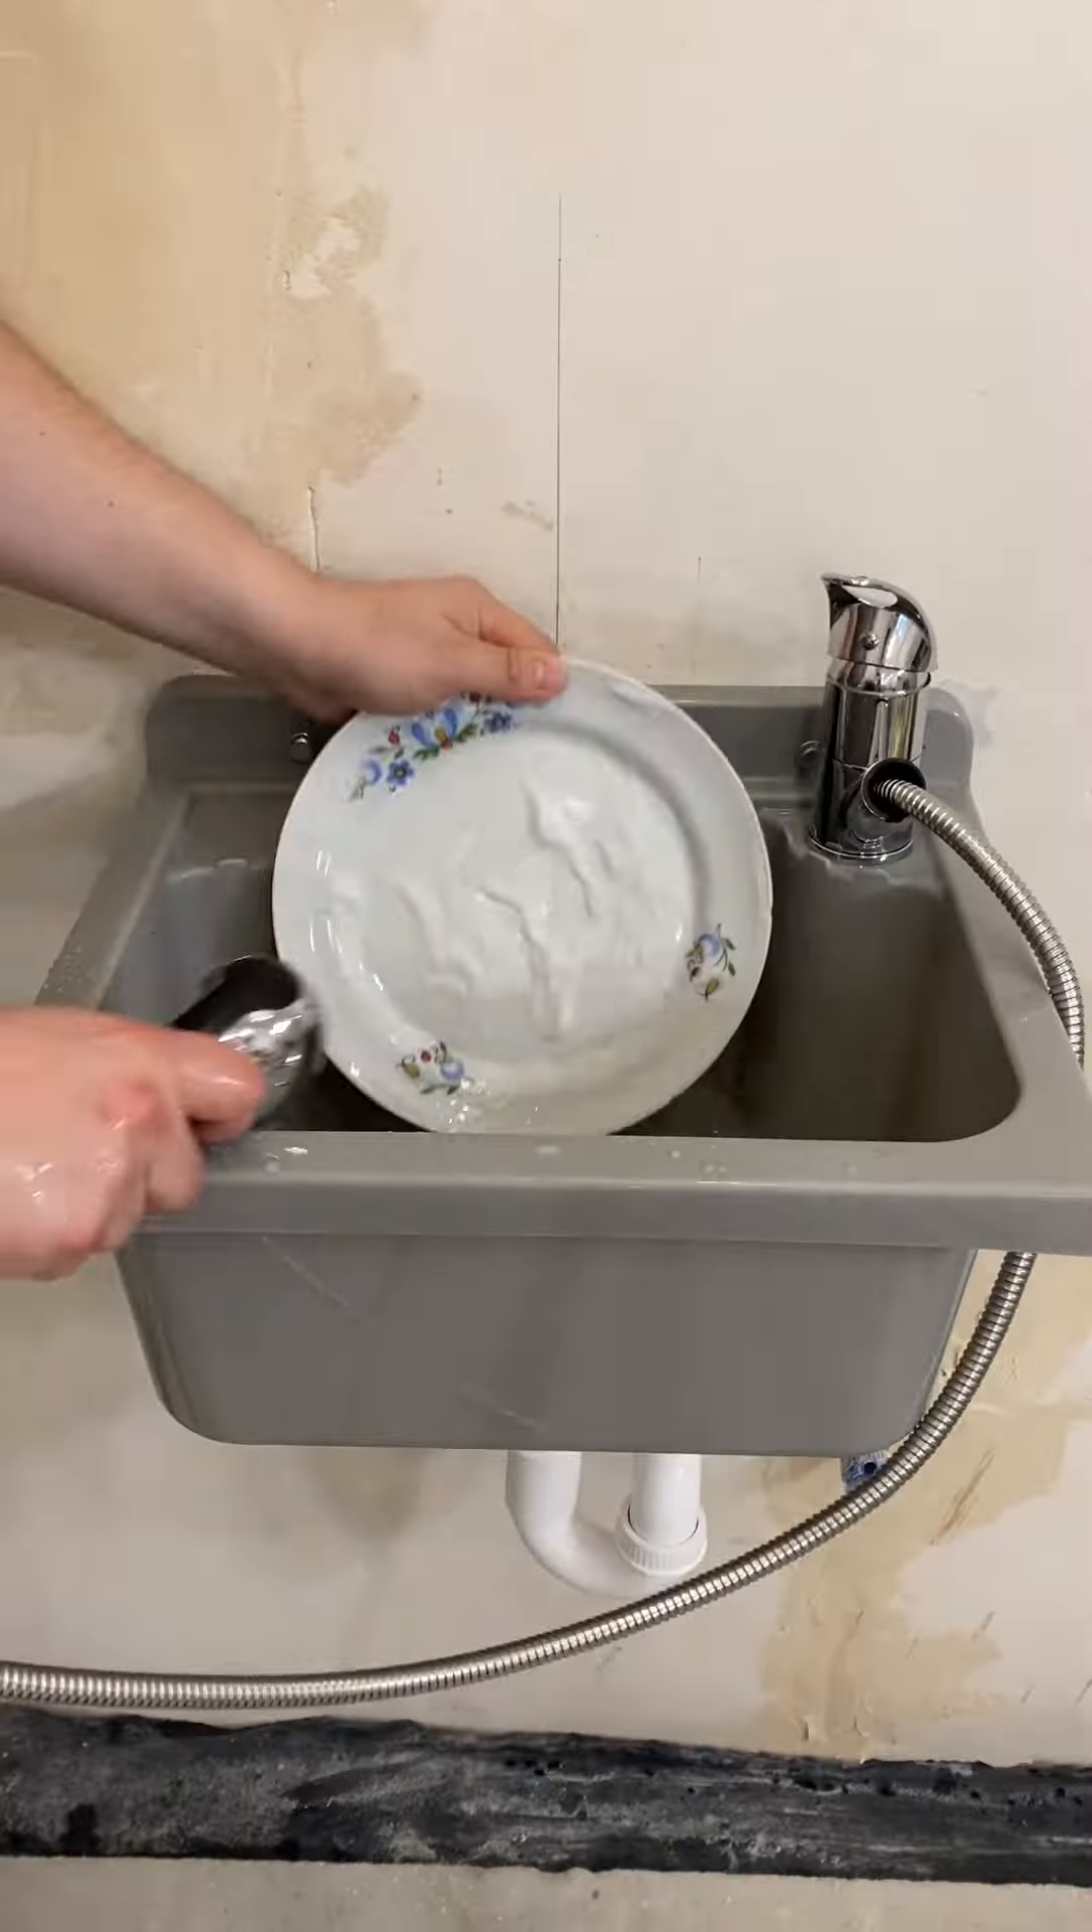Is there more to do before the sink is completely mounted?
No.